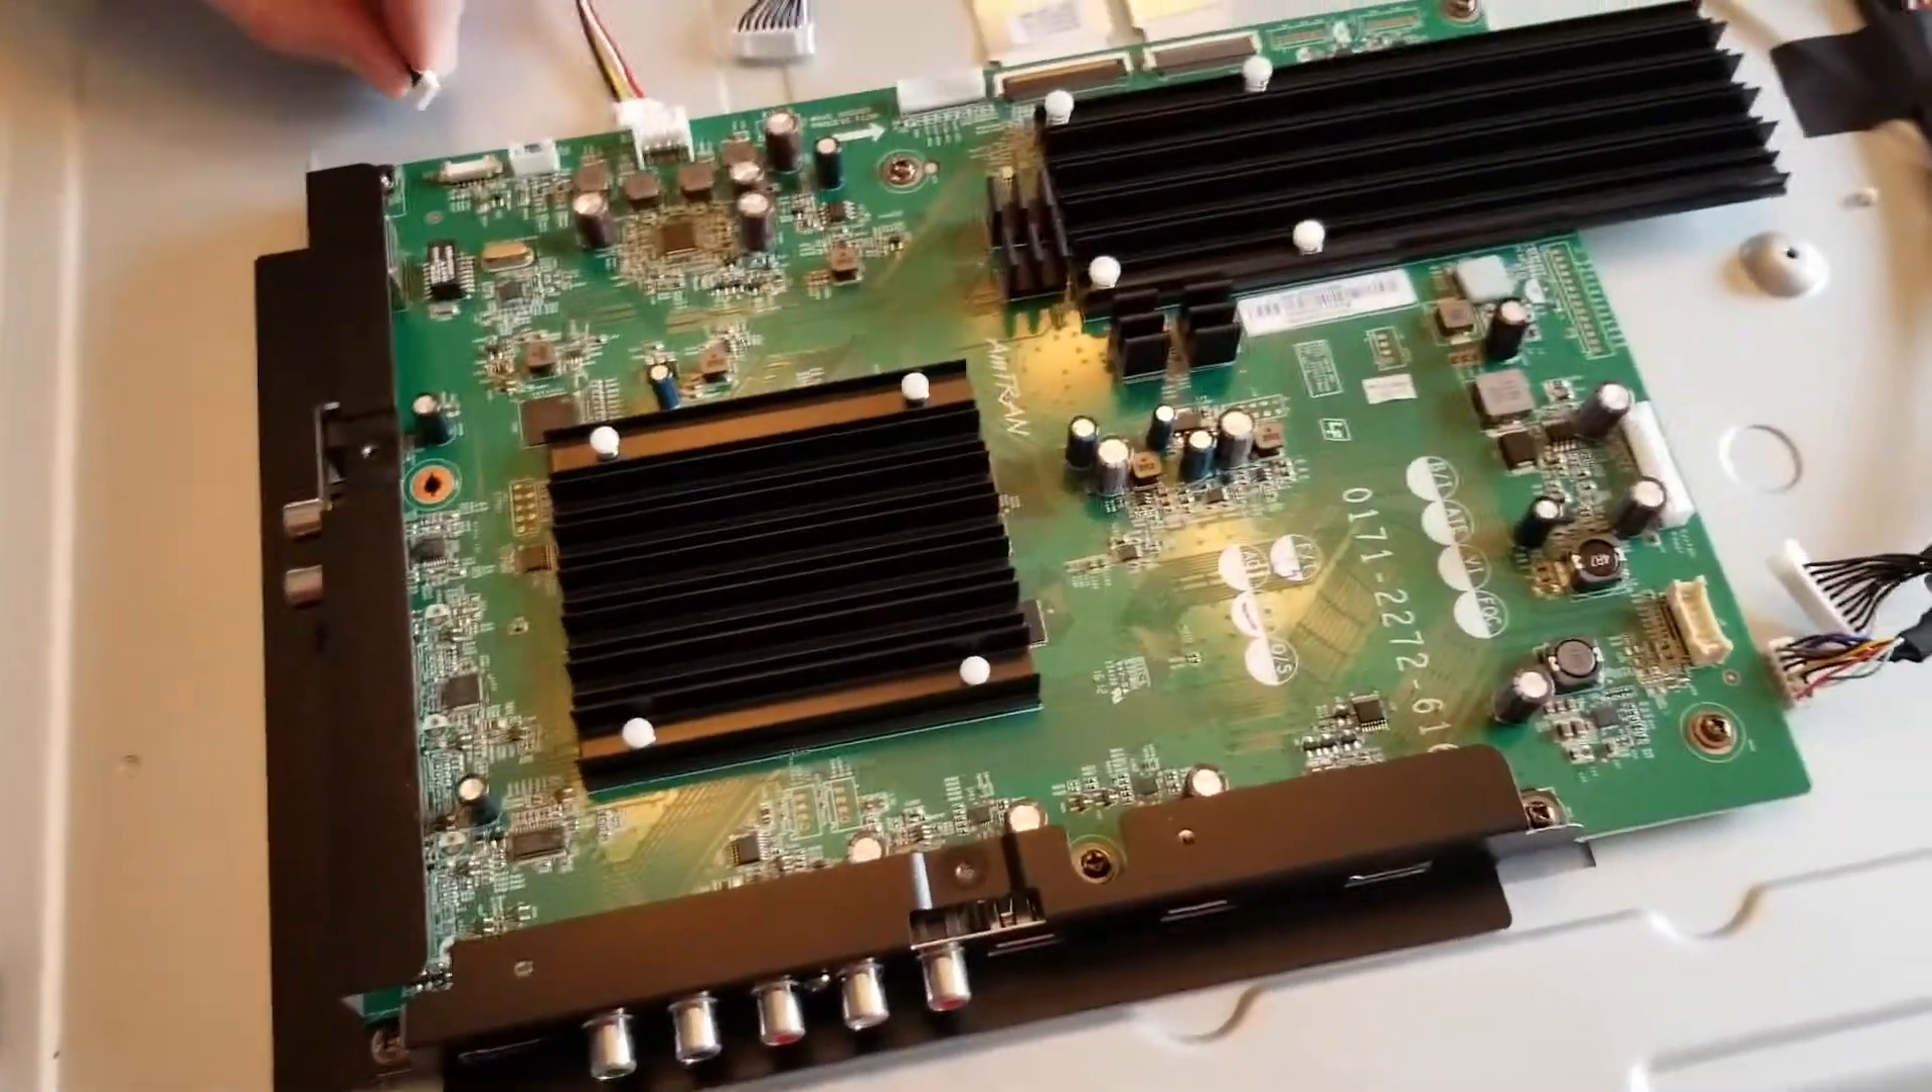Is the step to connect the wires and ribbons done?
No.